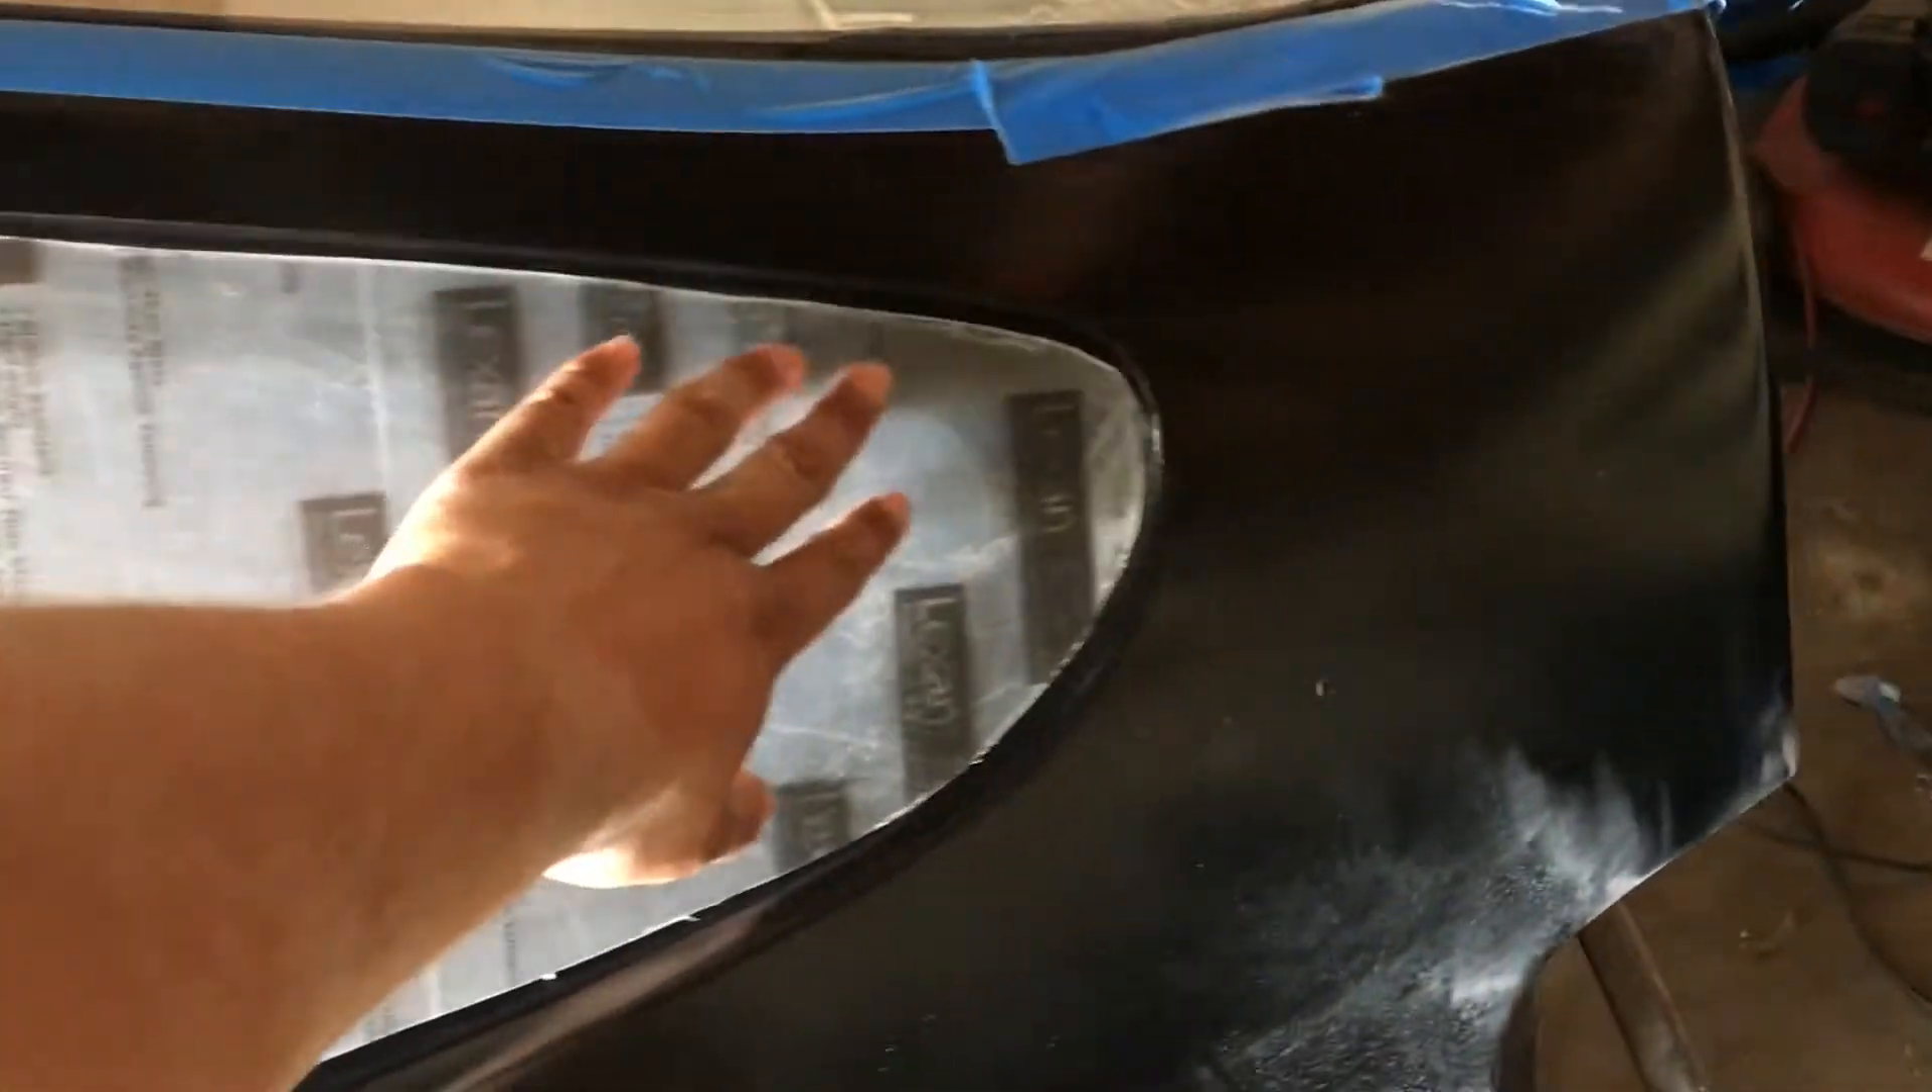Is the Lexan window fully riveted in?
No.